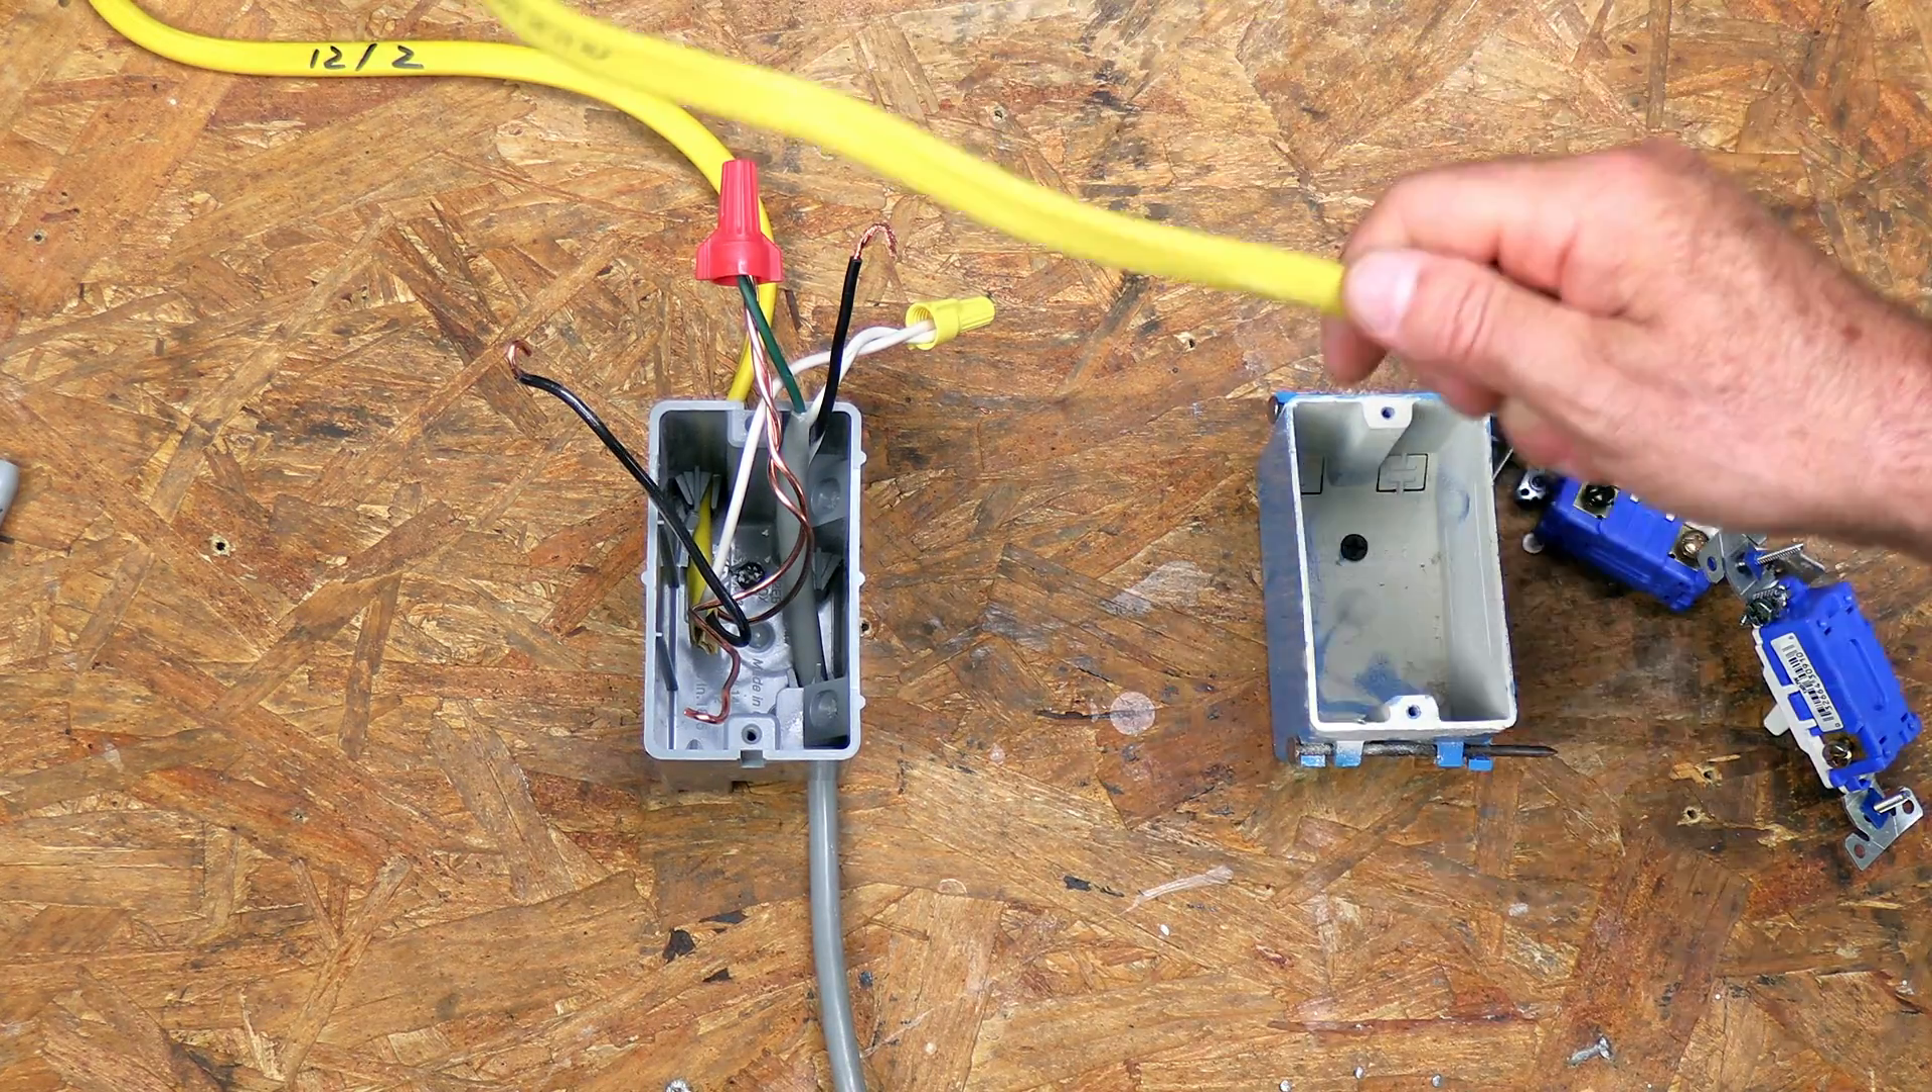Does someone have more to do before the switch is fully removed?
No.